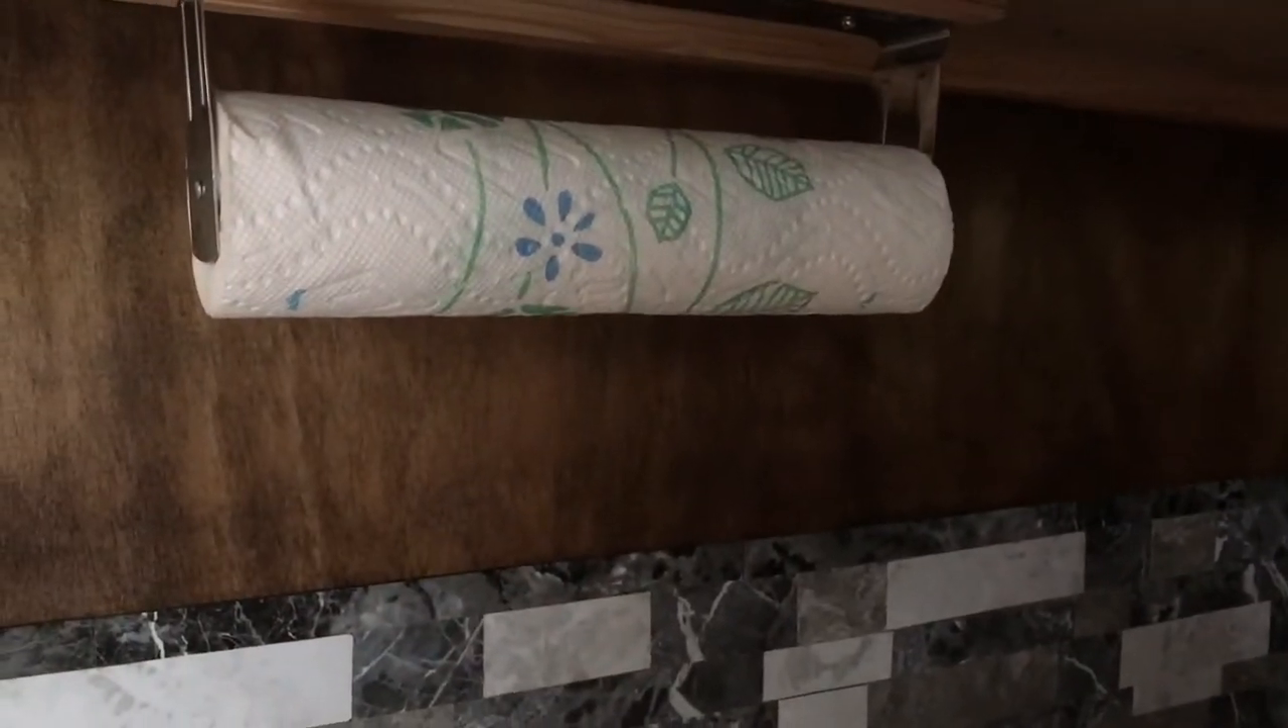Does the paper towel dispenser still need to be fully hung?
No.